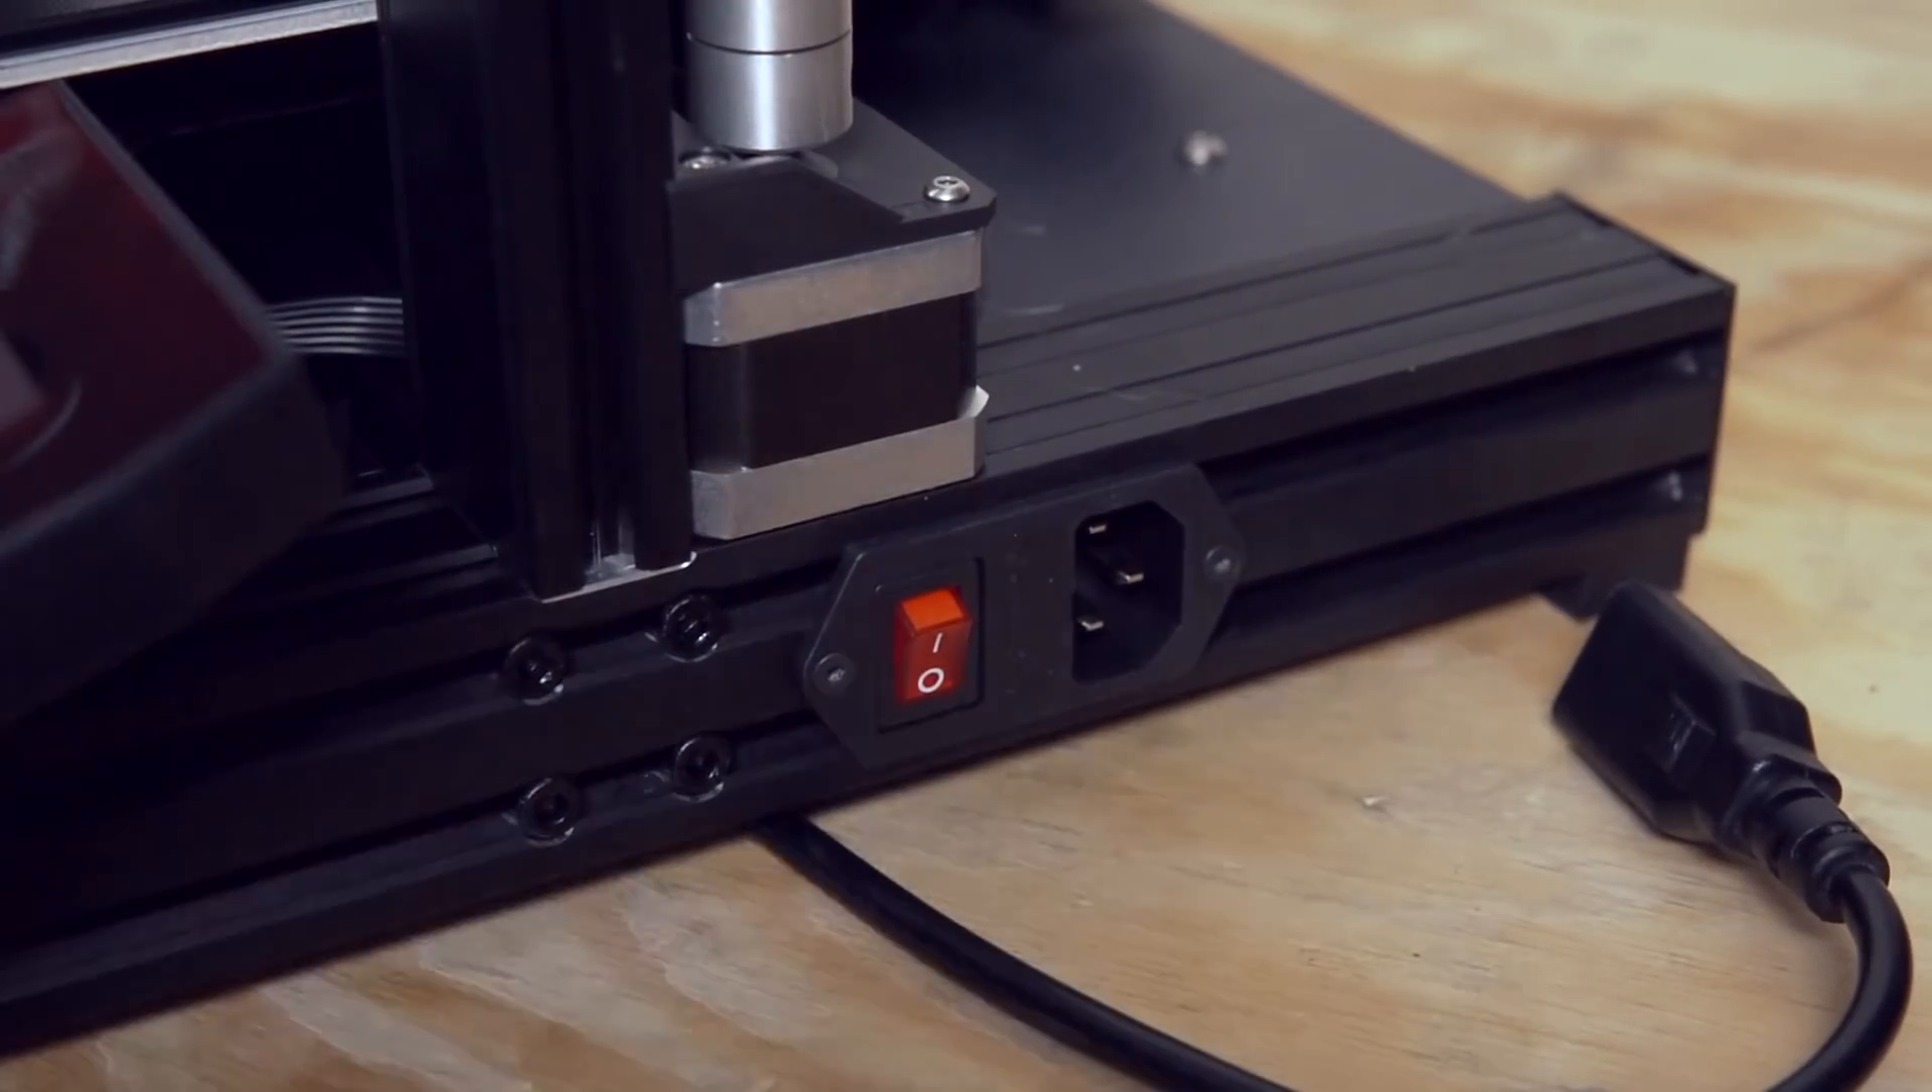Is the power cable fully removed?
Yes.